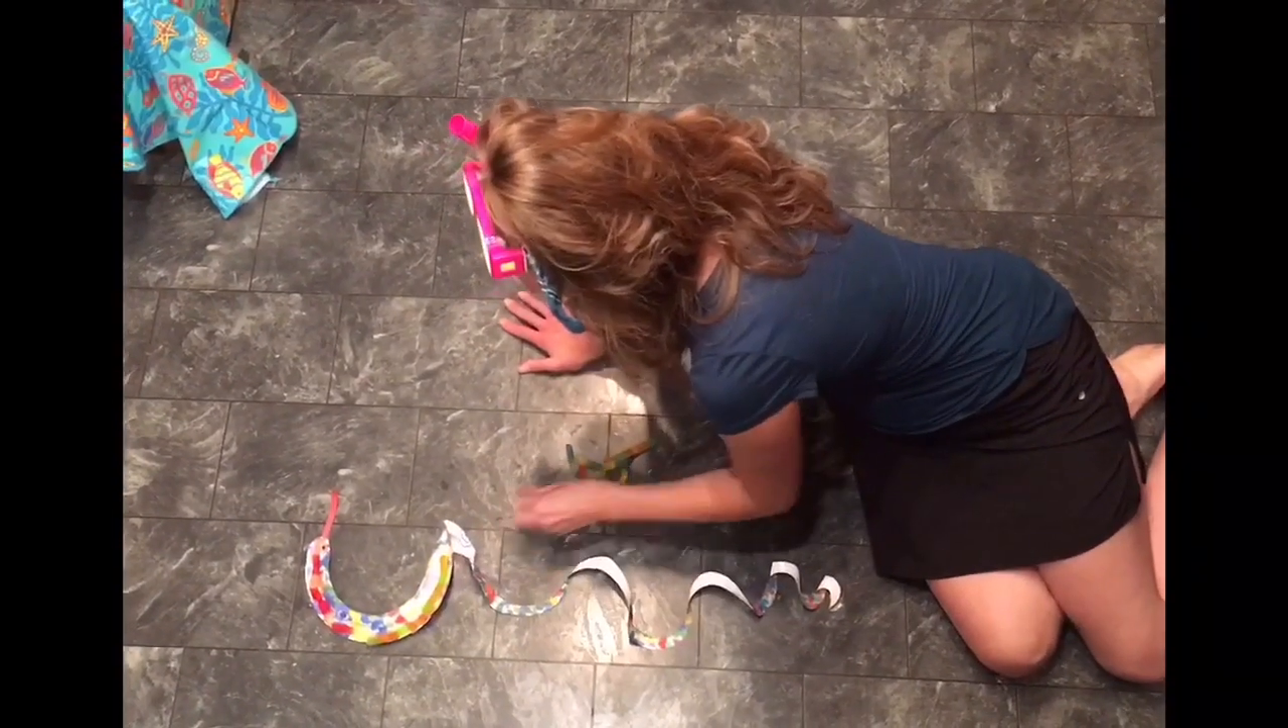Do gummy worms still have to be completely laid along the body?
Yes.